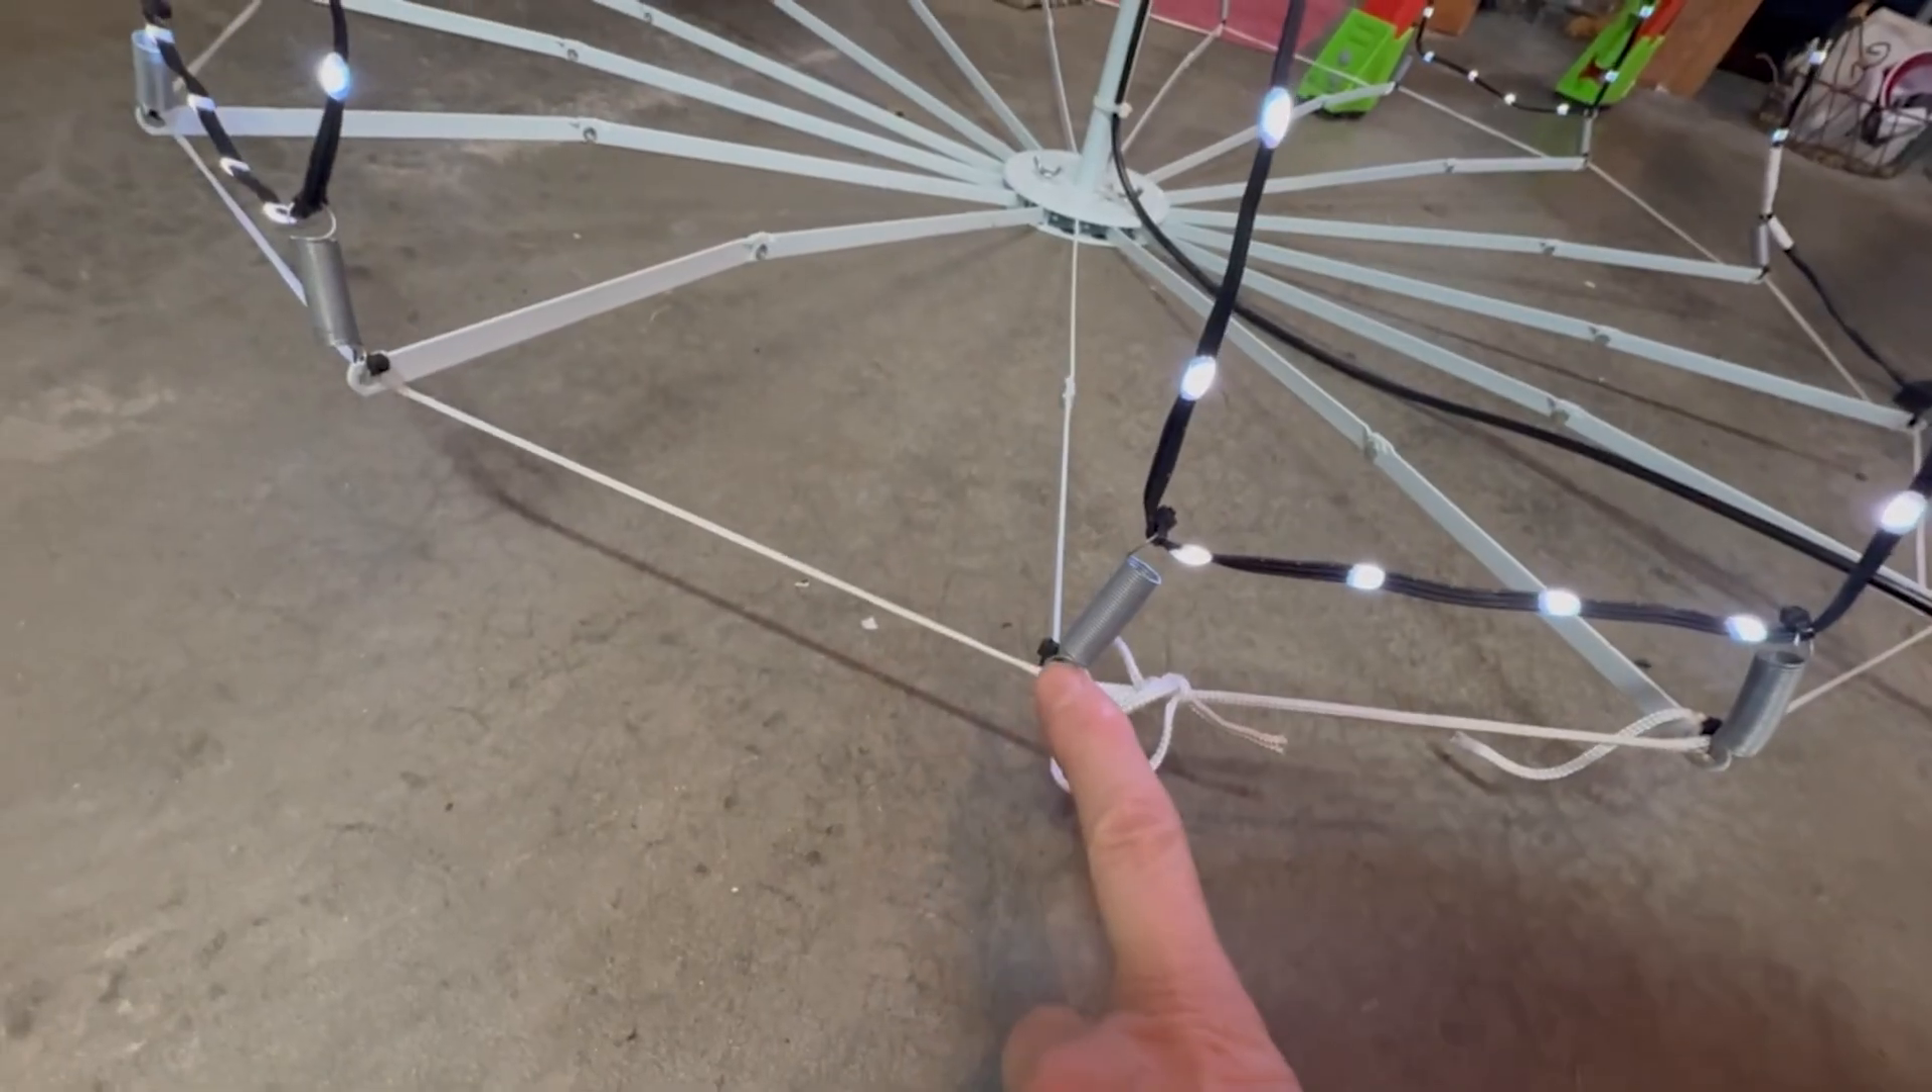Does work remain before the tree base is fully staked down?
Yes.